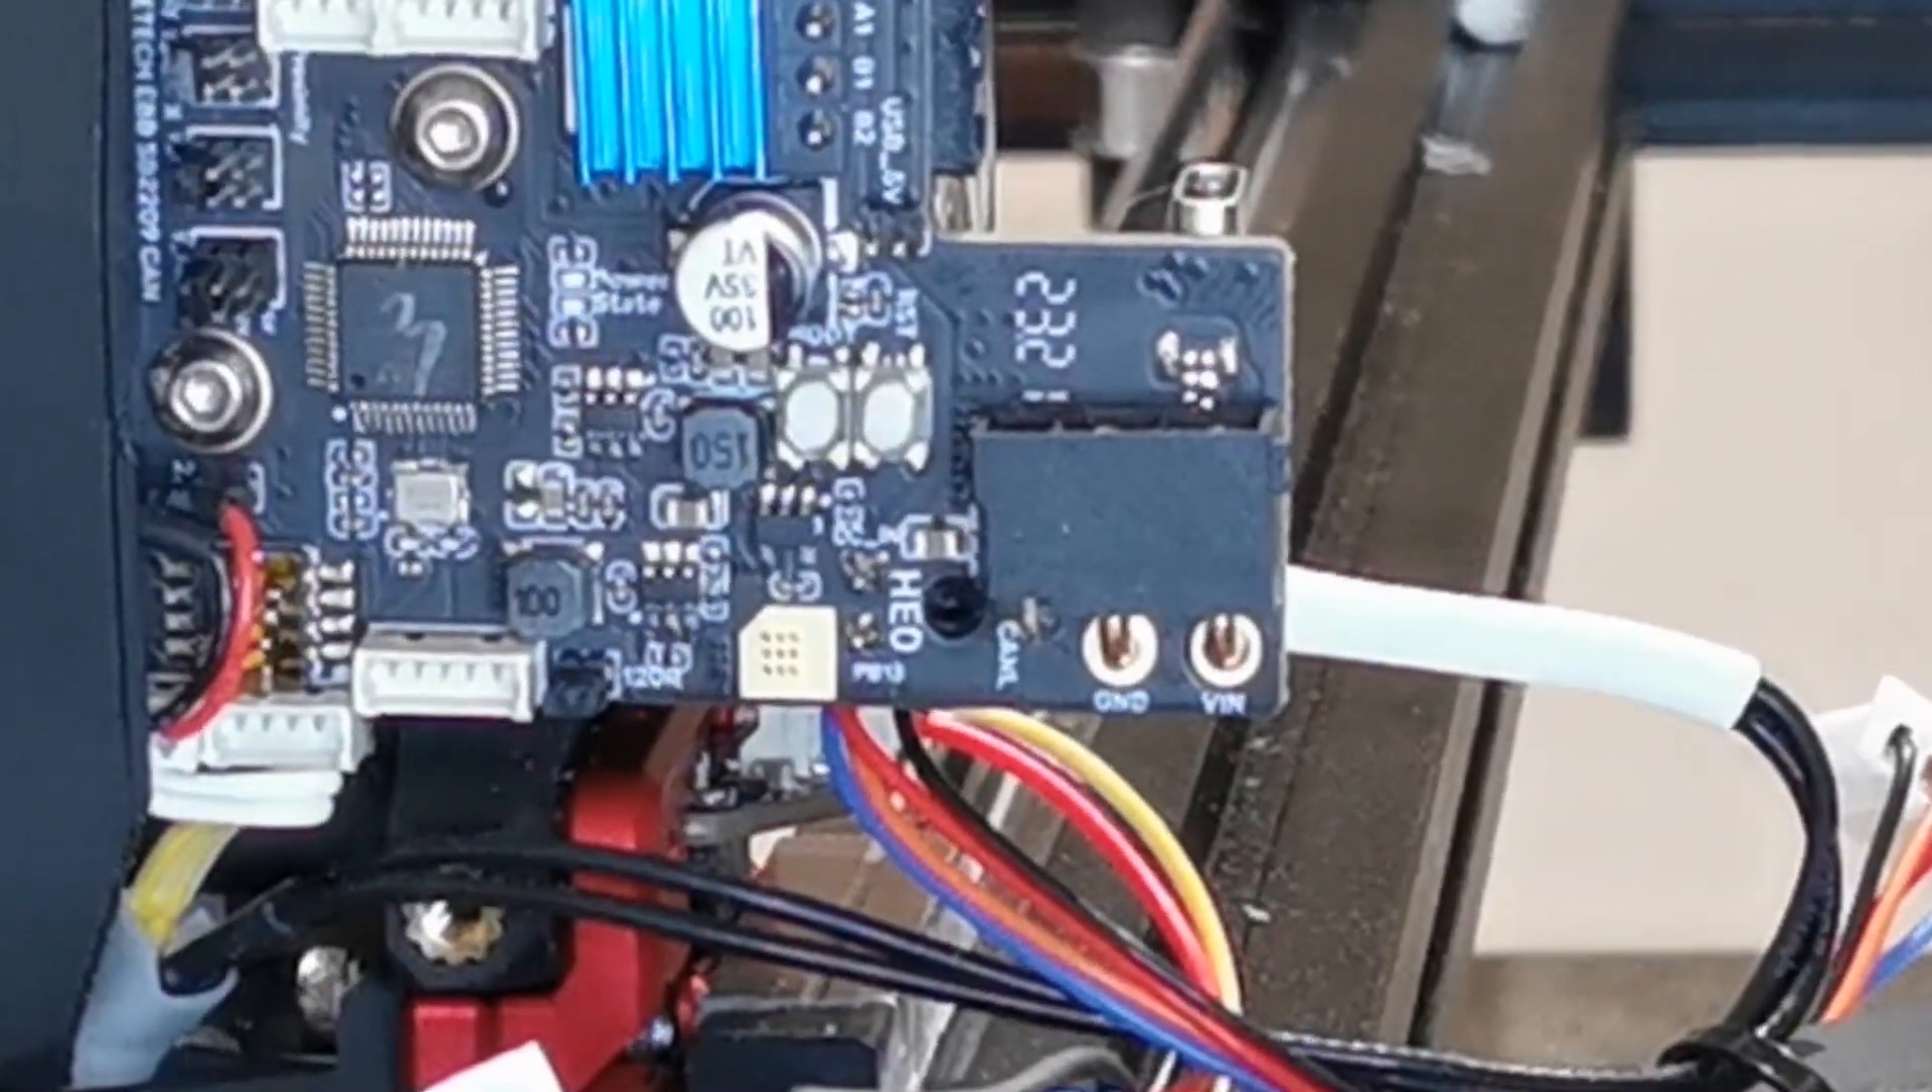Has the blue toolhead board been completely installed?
Yes.